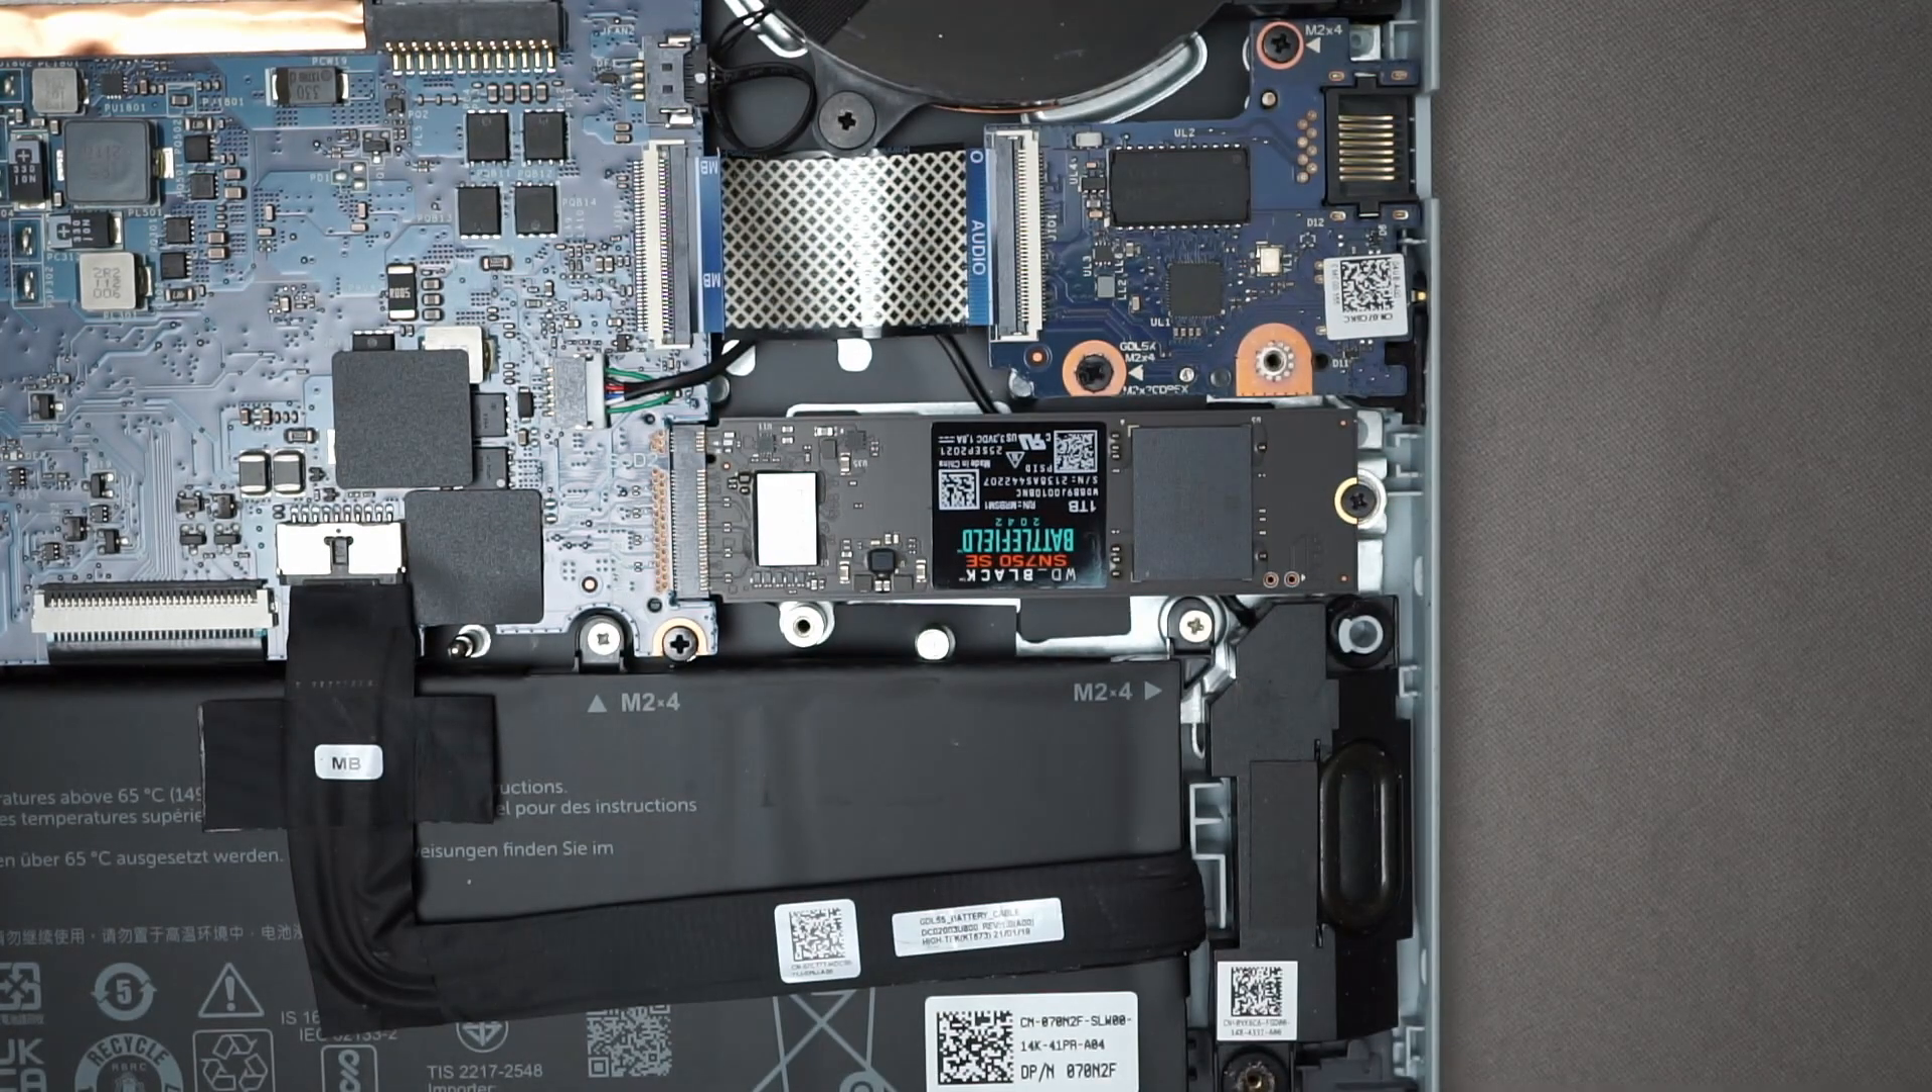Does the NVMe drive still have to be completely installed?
No.